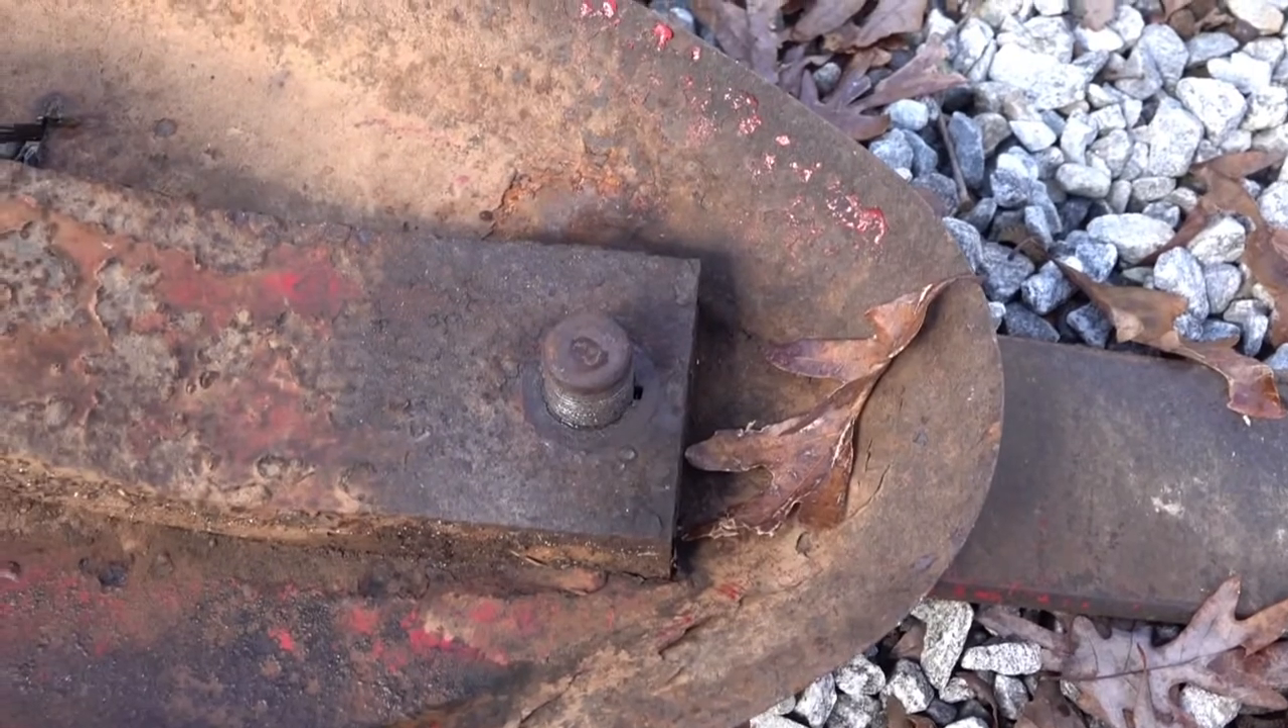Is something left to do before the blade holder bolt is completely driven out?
Yes.